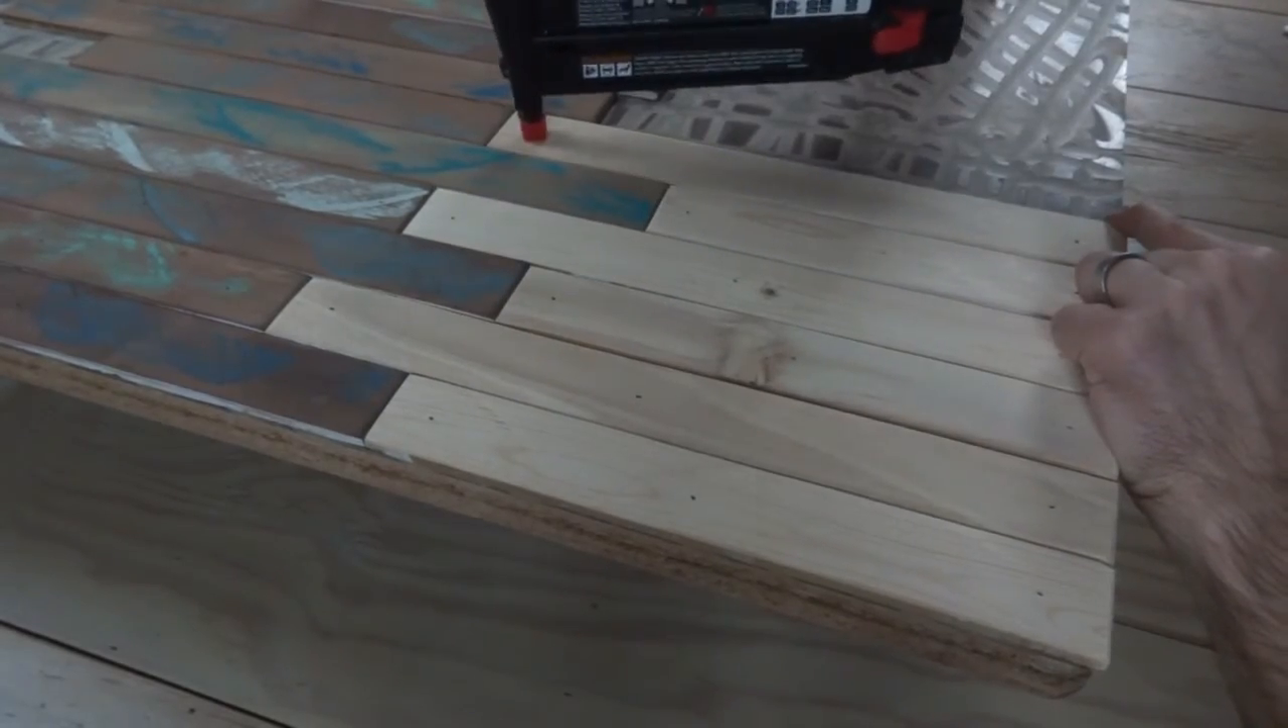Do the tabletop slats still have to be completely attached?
Yes.